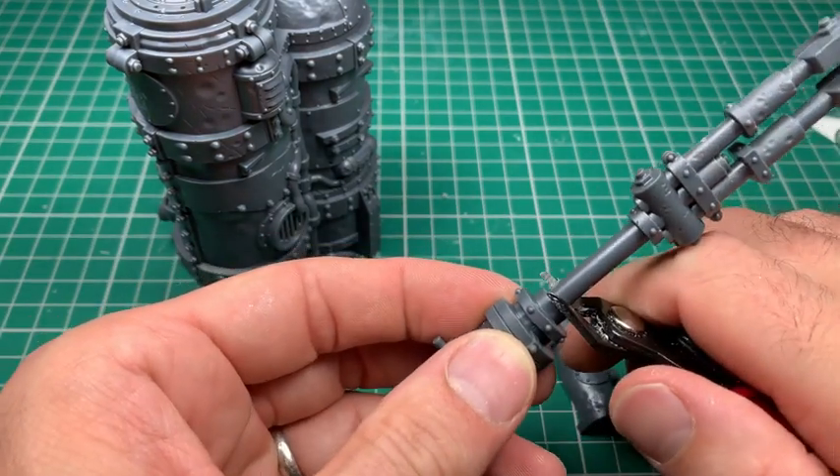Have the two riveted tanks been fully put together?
Yes.